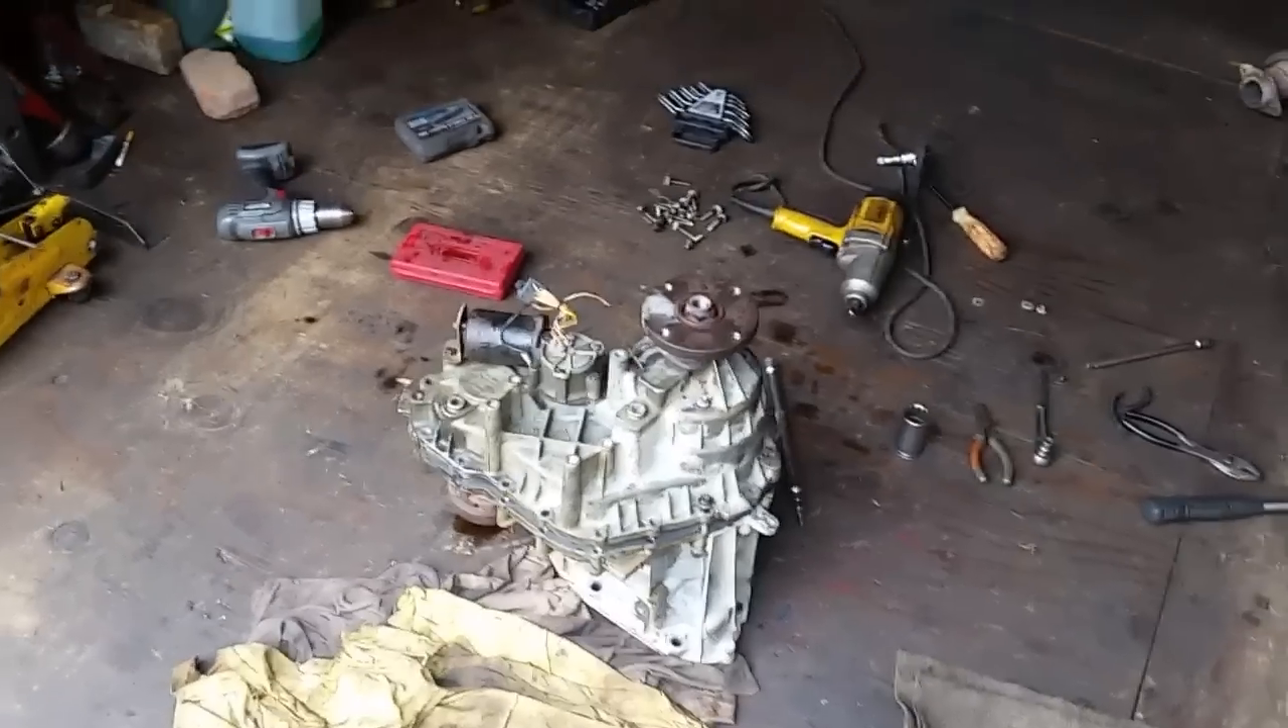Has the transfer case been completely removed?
Yes.